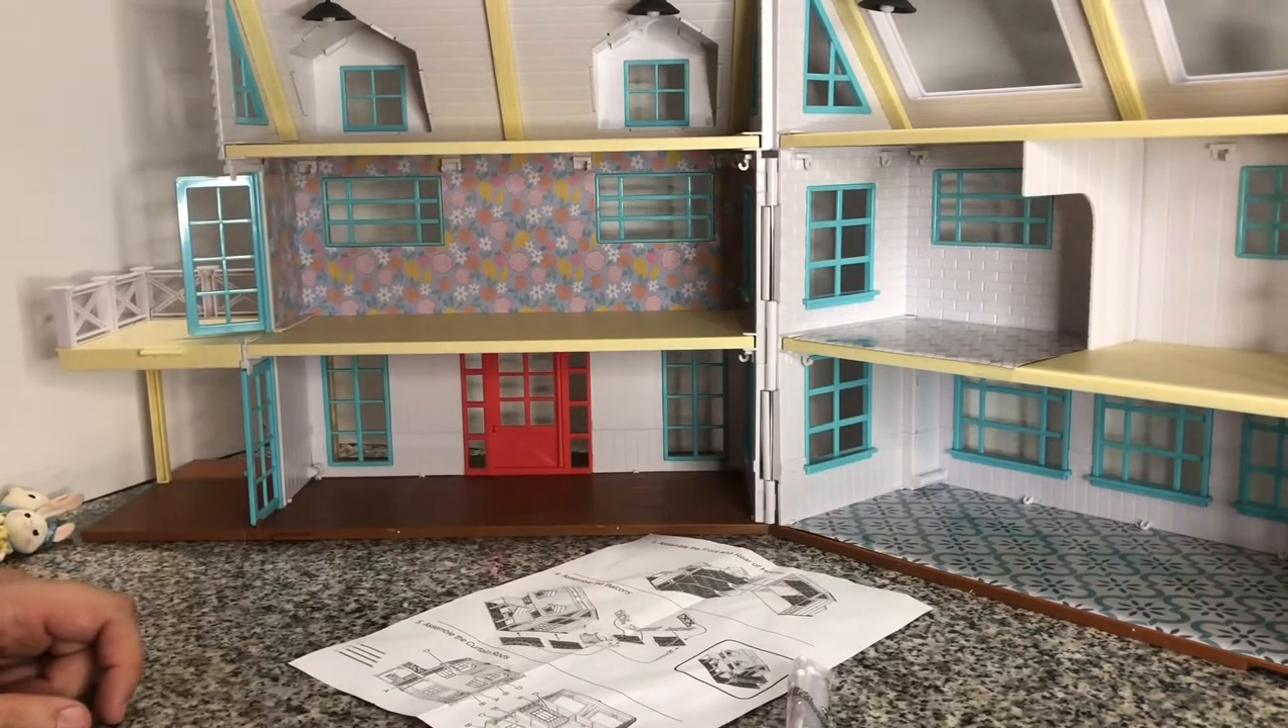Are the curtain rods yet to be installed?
Yes.